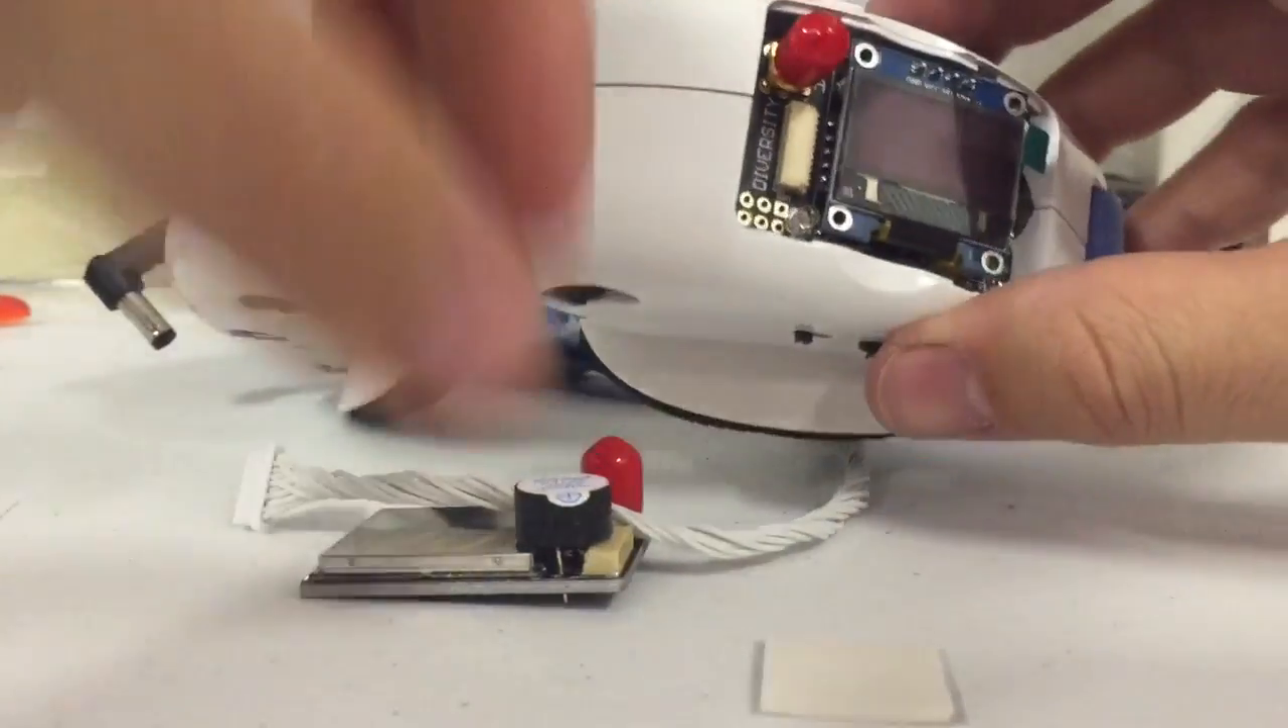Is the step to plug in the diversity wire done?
No.